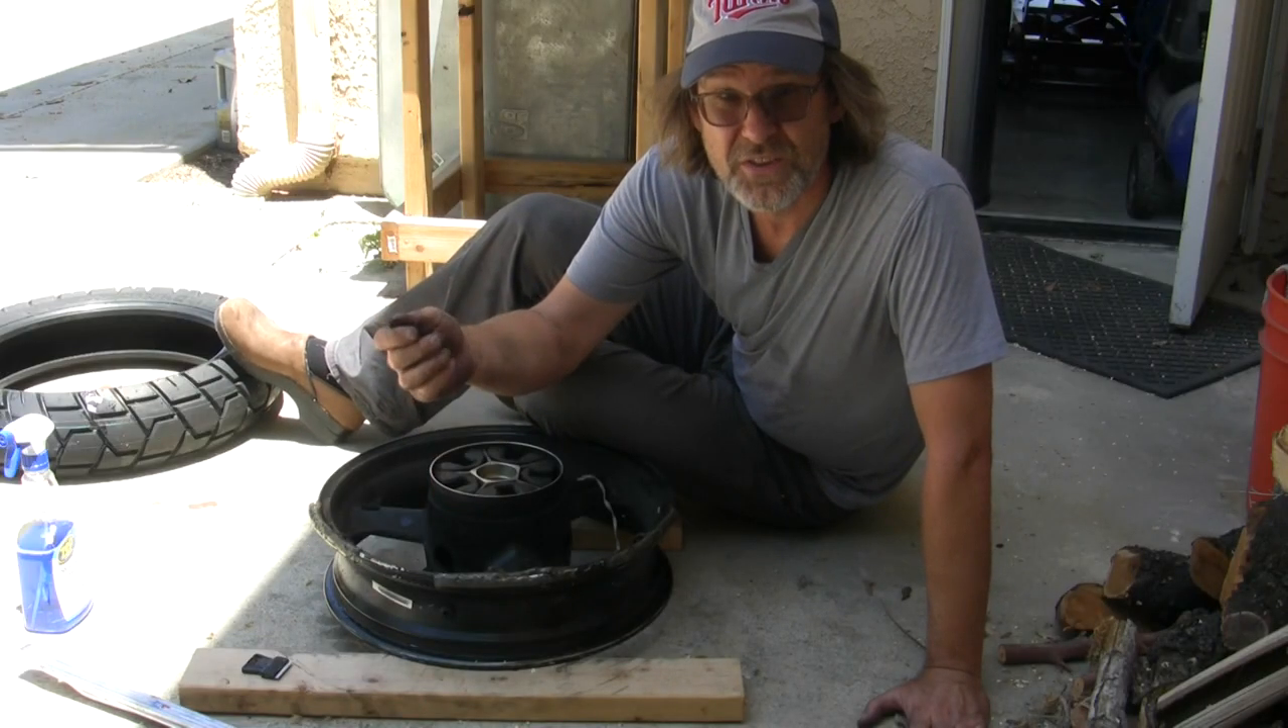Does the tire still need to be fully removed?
No.